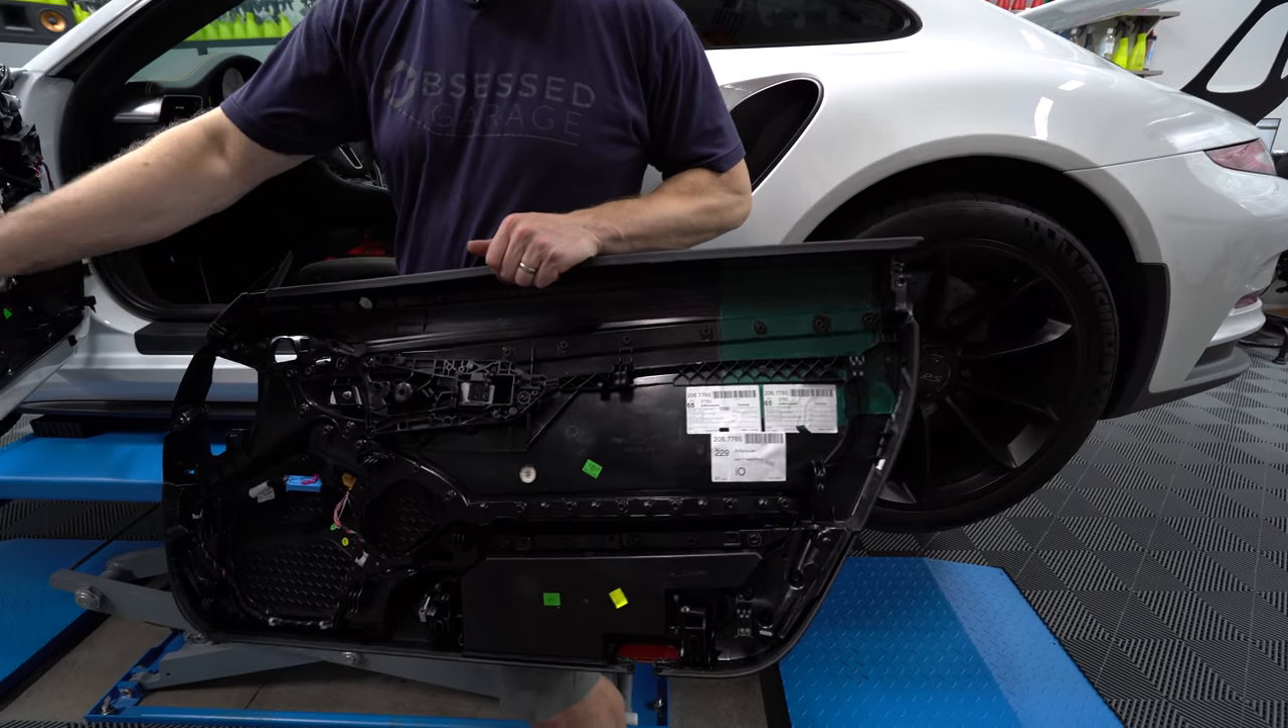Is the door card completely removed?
Yes.